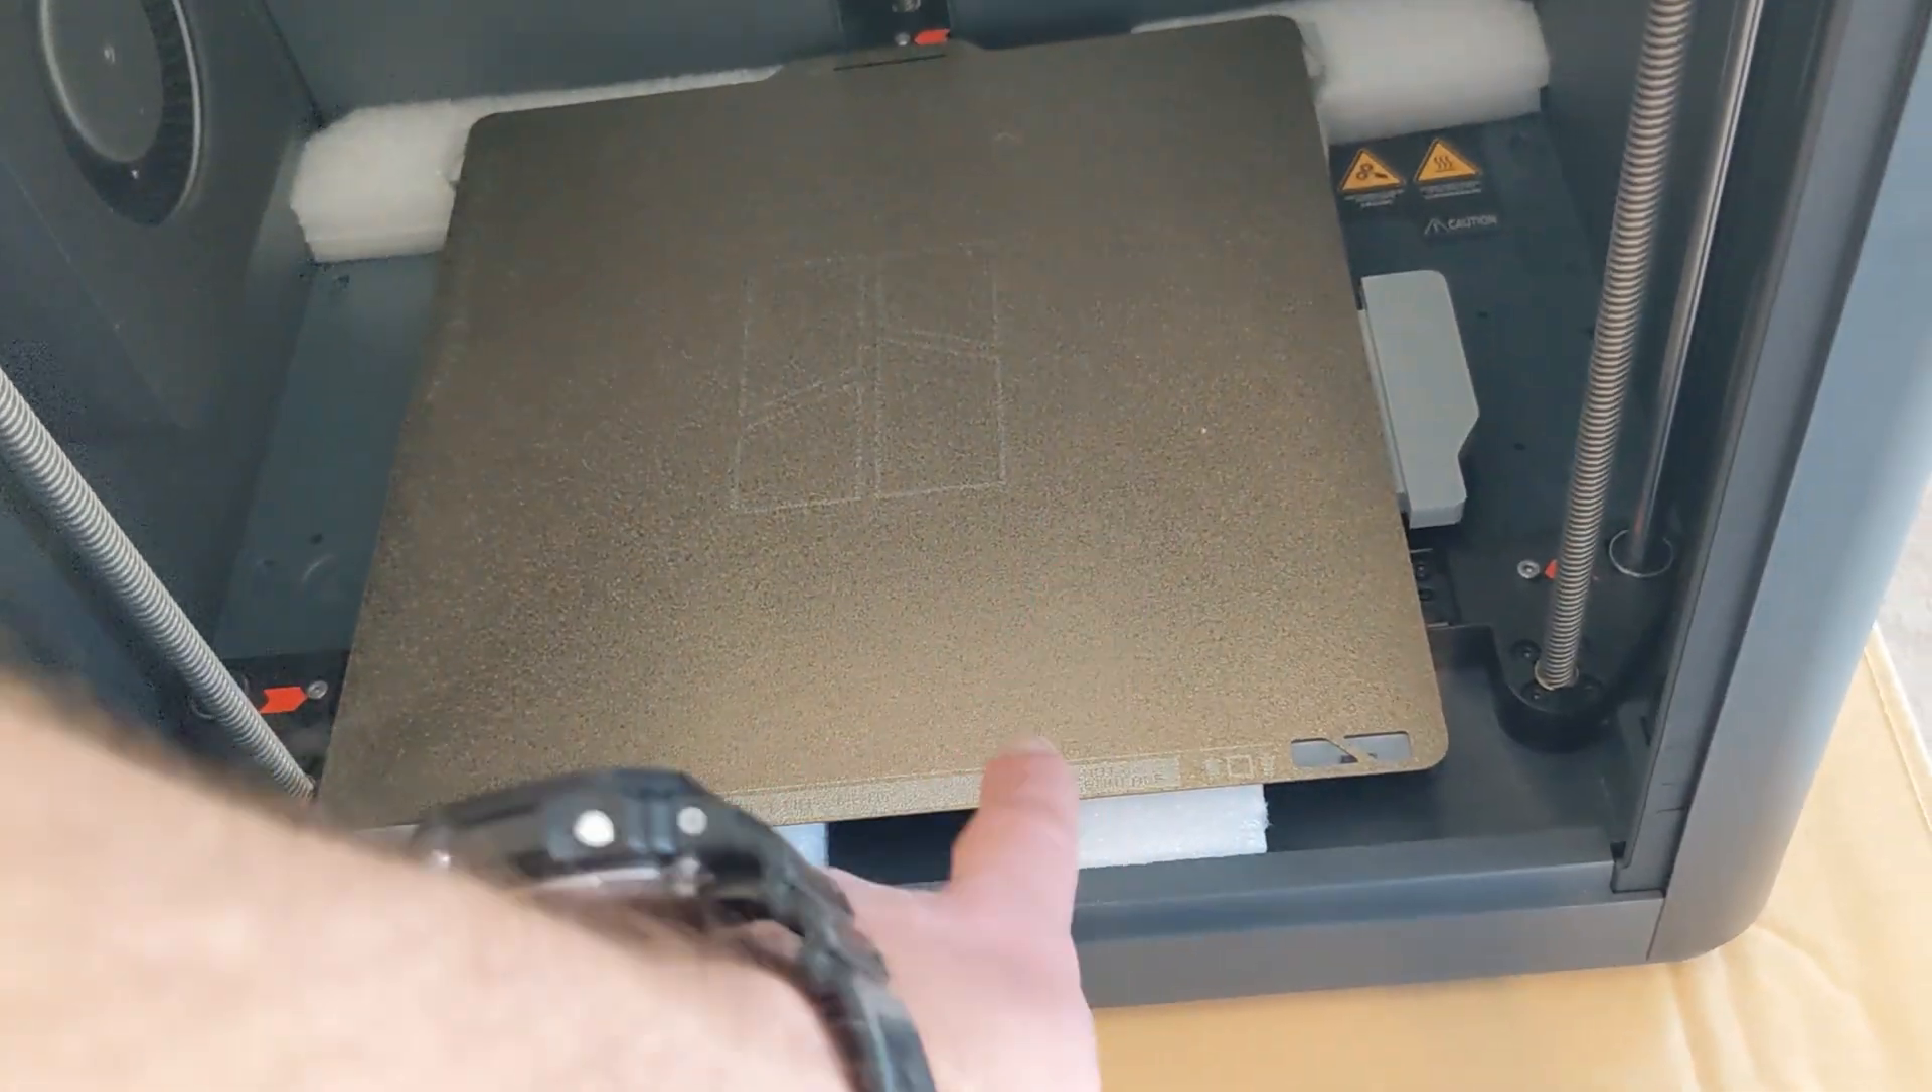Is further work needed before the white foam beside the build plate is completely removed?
Yes.